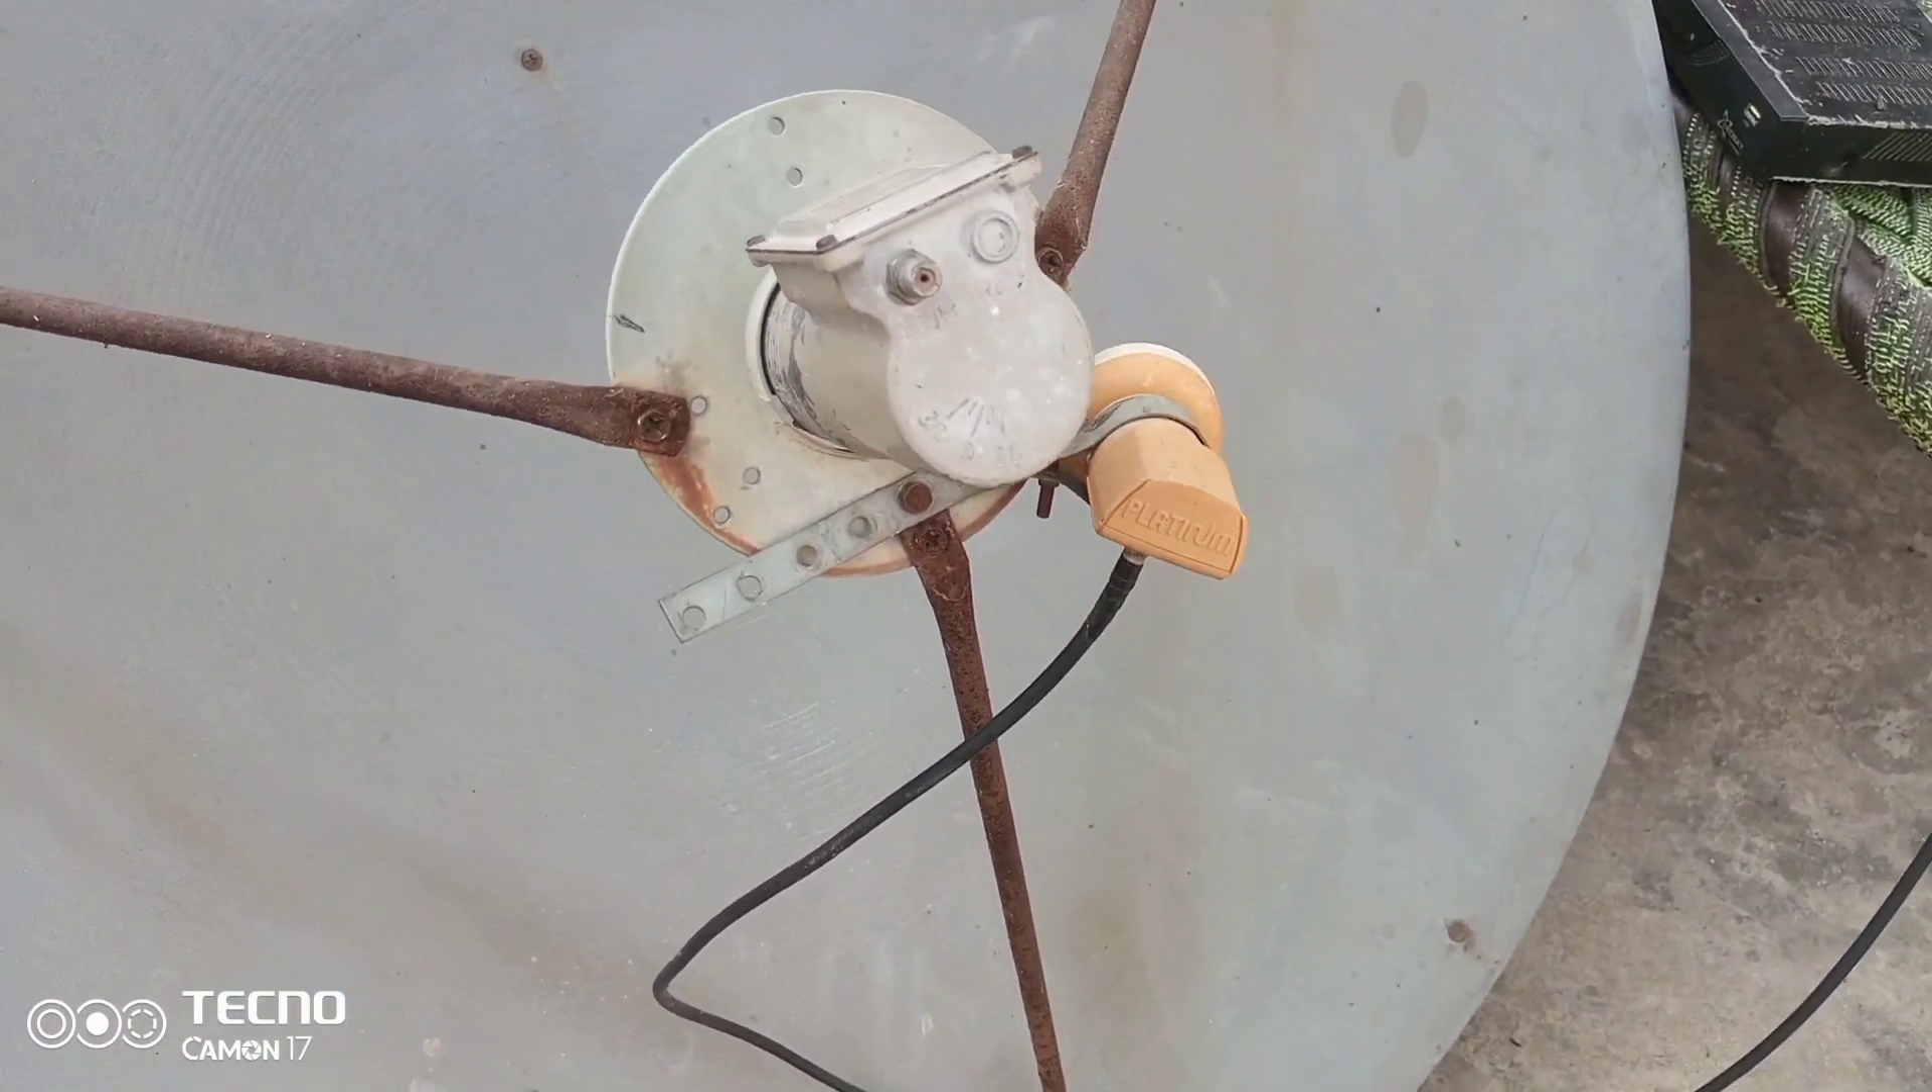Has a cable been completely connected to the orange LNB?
Yes.